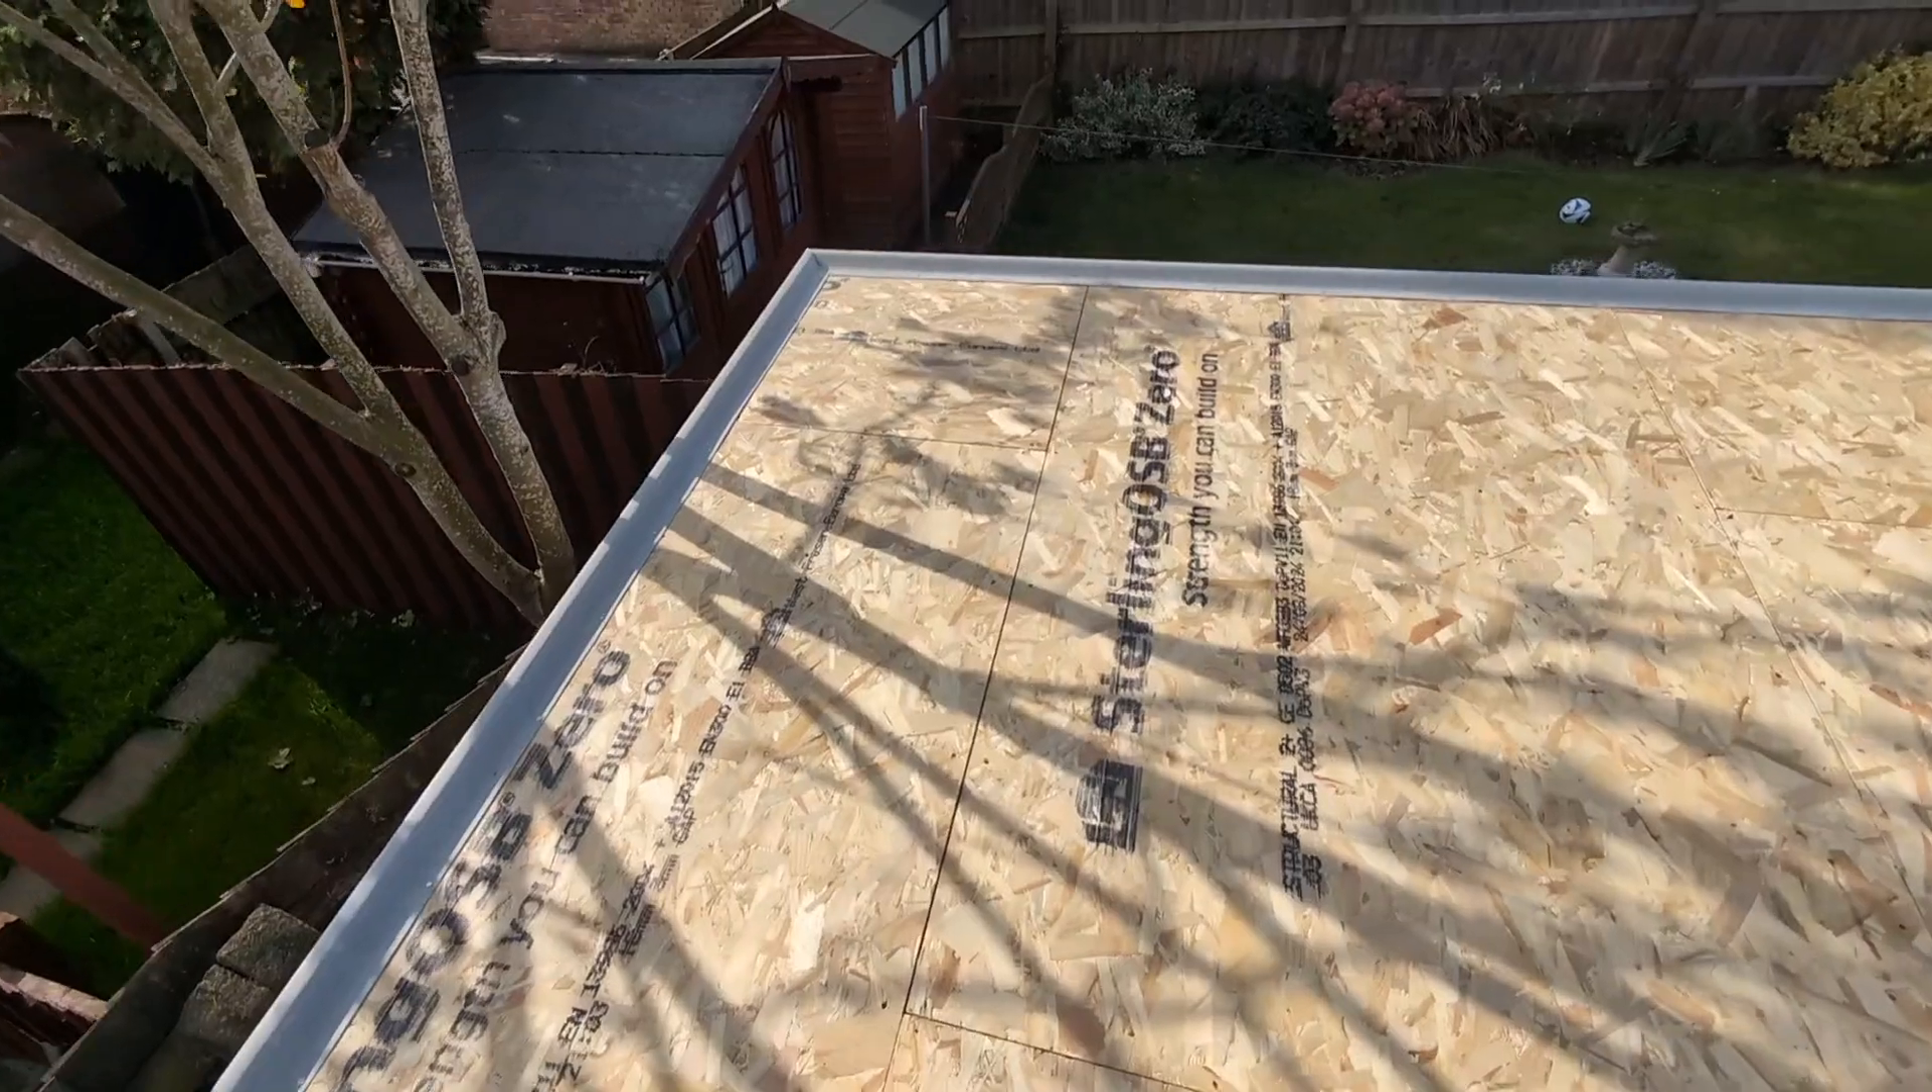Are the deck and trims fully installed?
Yes.